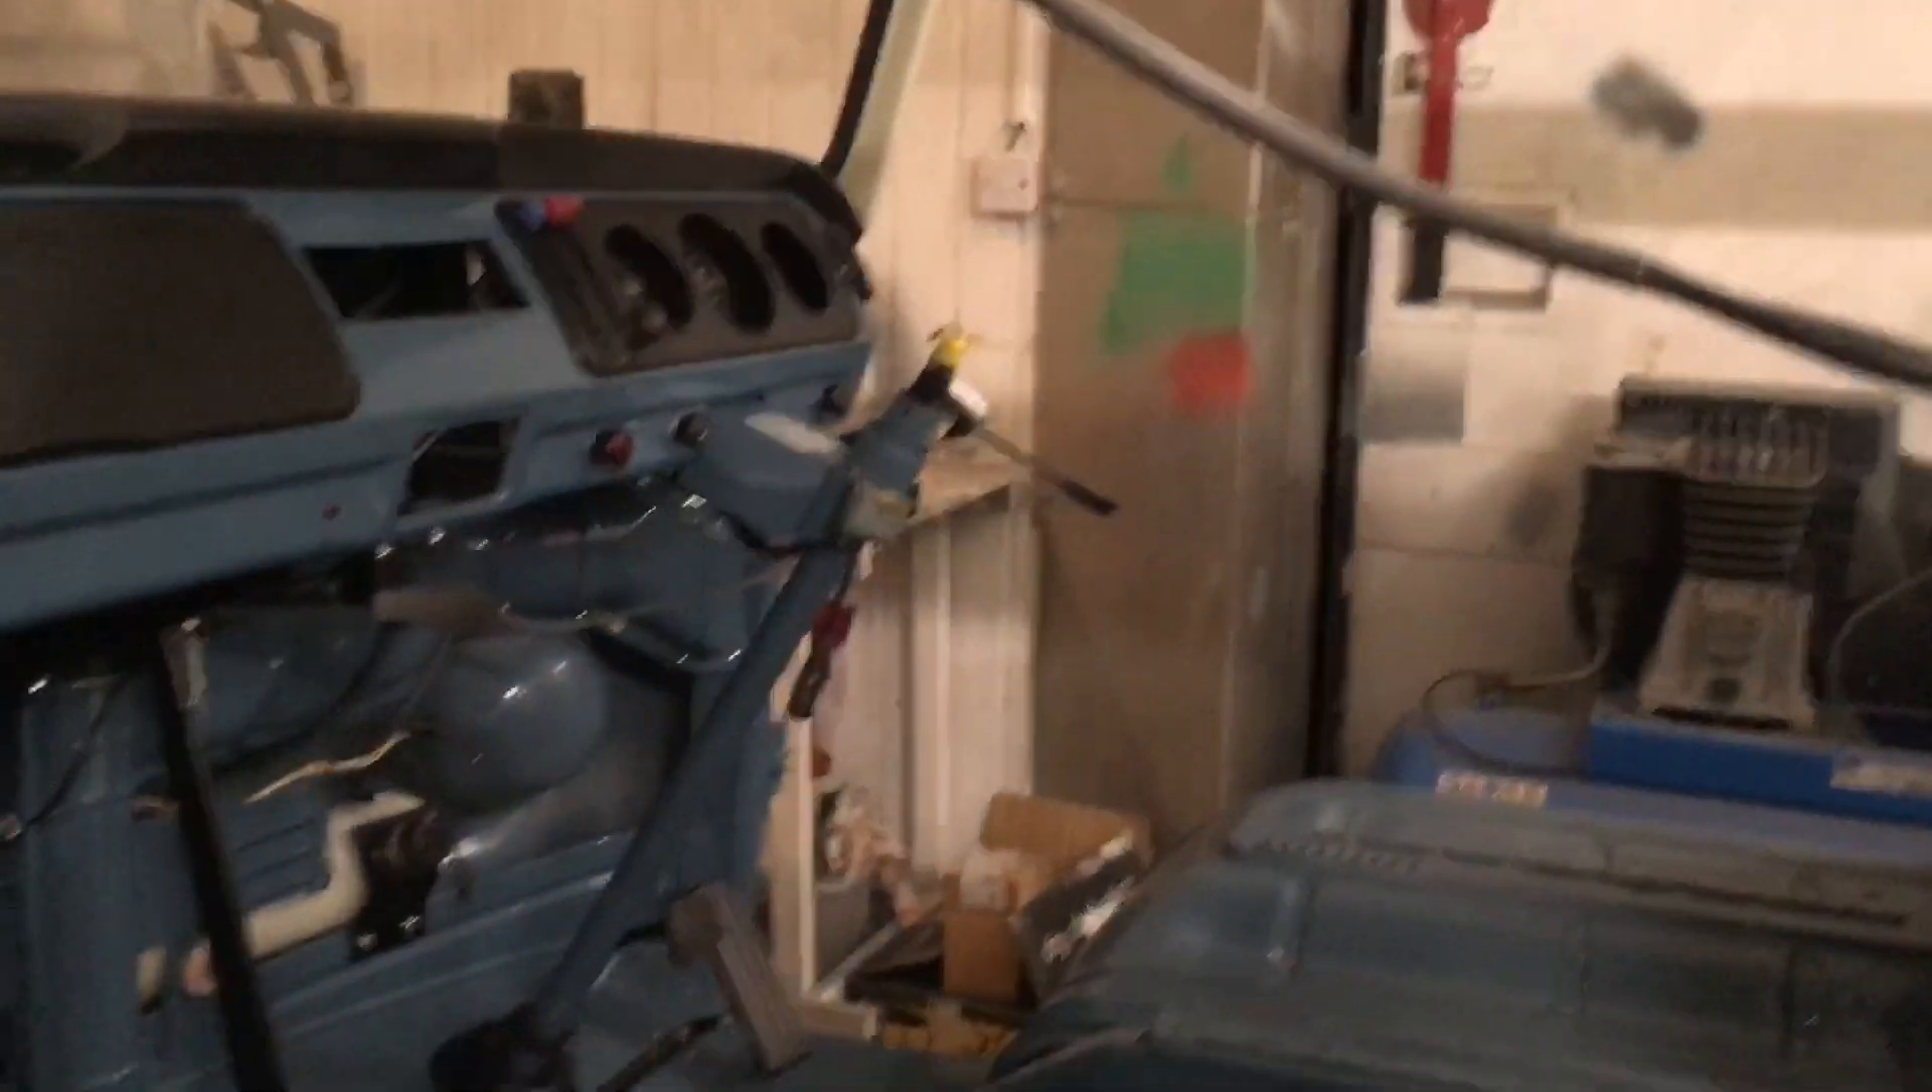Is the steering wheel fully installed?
No.